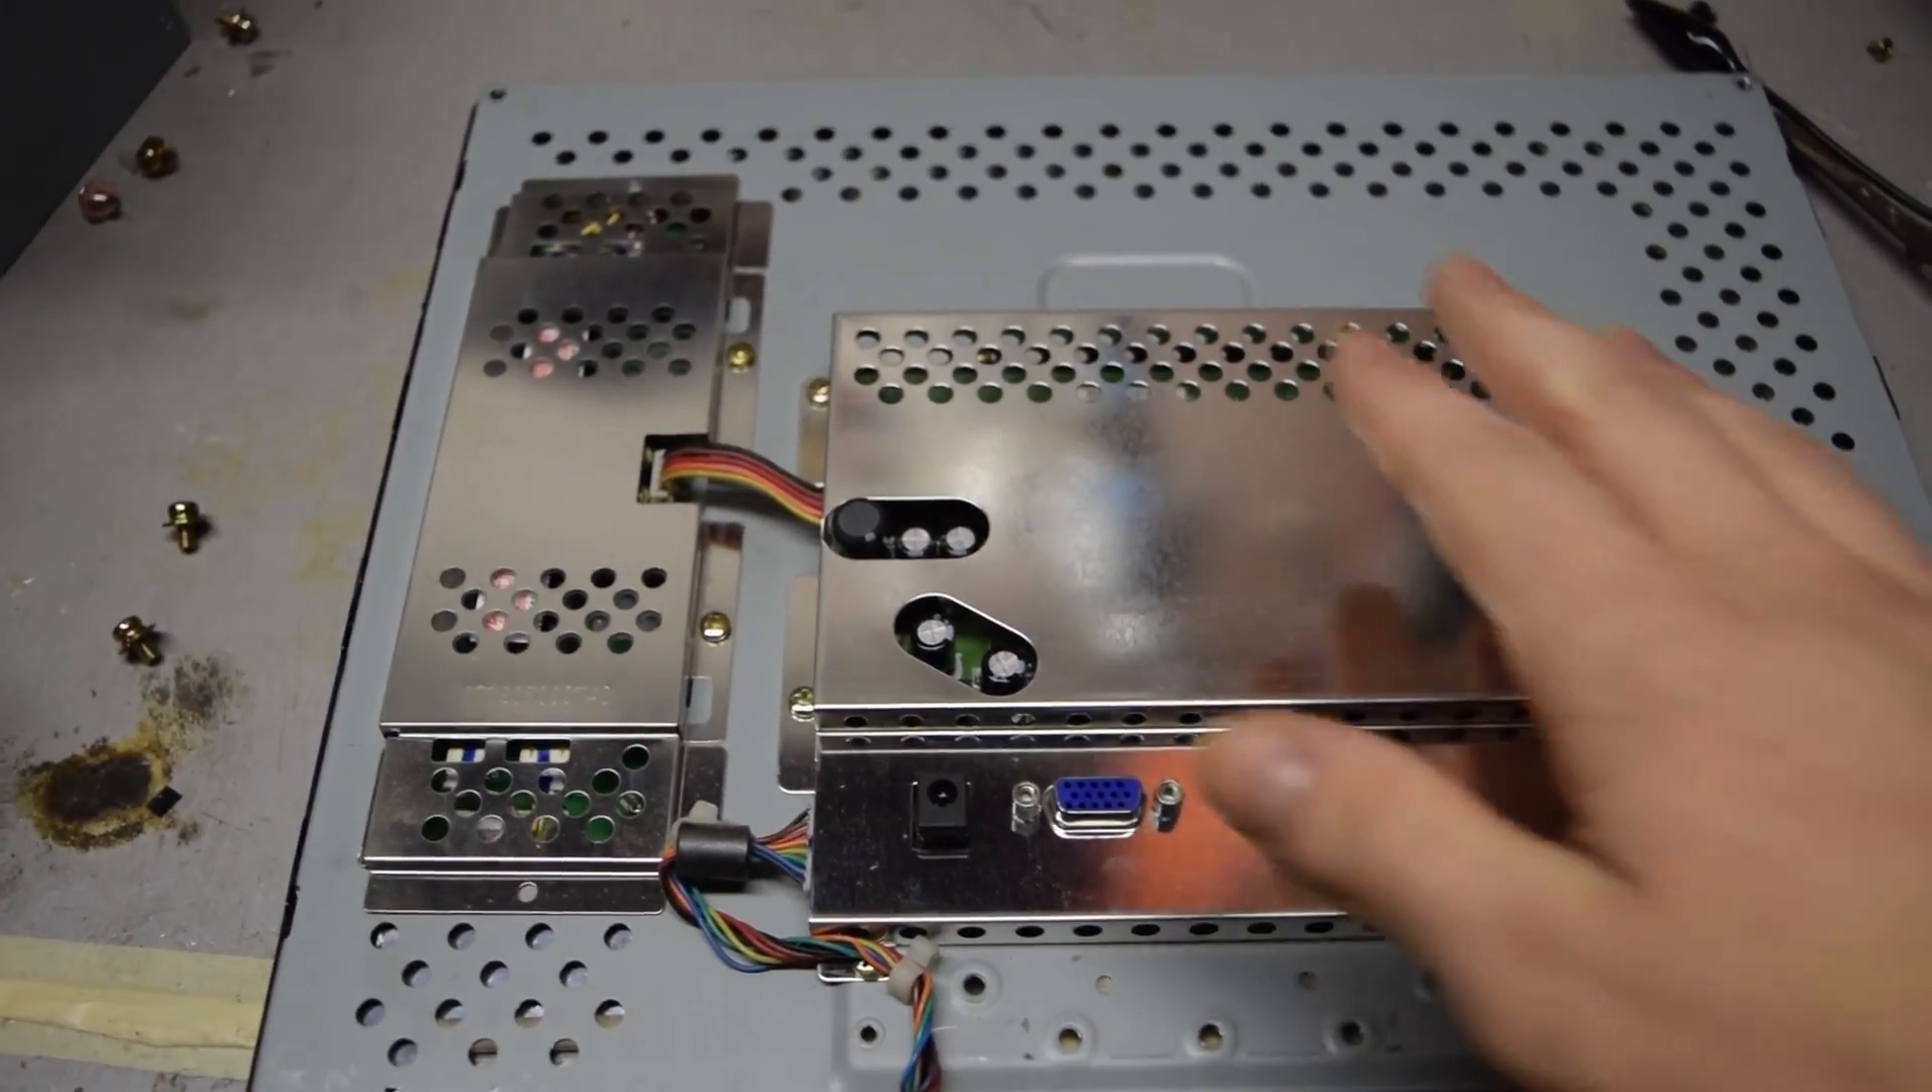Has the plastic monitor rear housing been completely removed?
Yes.